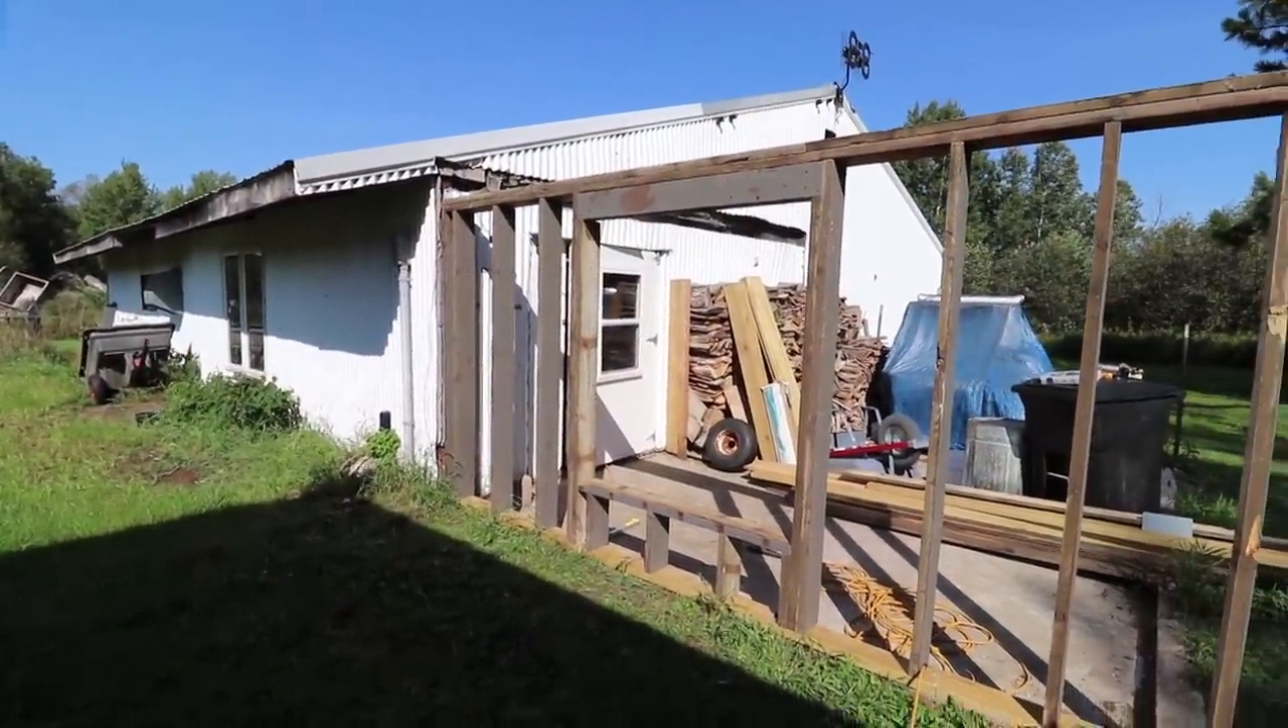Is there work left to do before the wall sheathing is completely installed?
Yes.